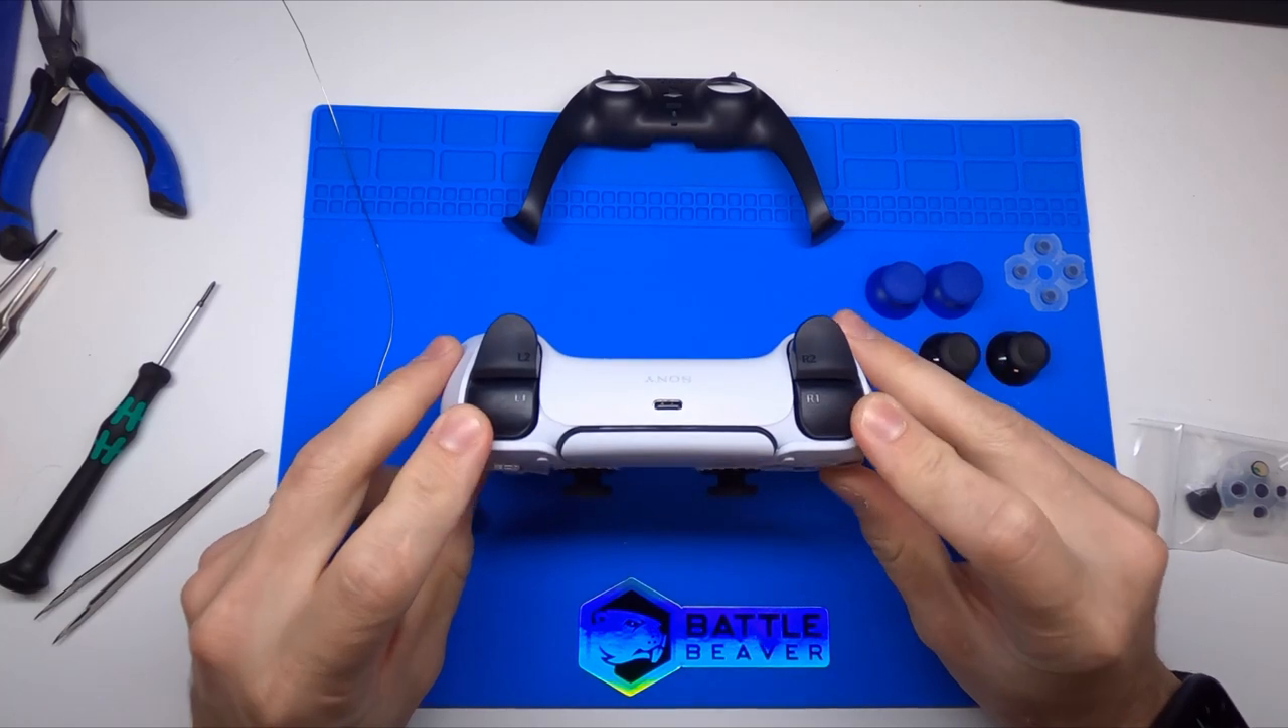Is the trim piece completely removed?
Yes.